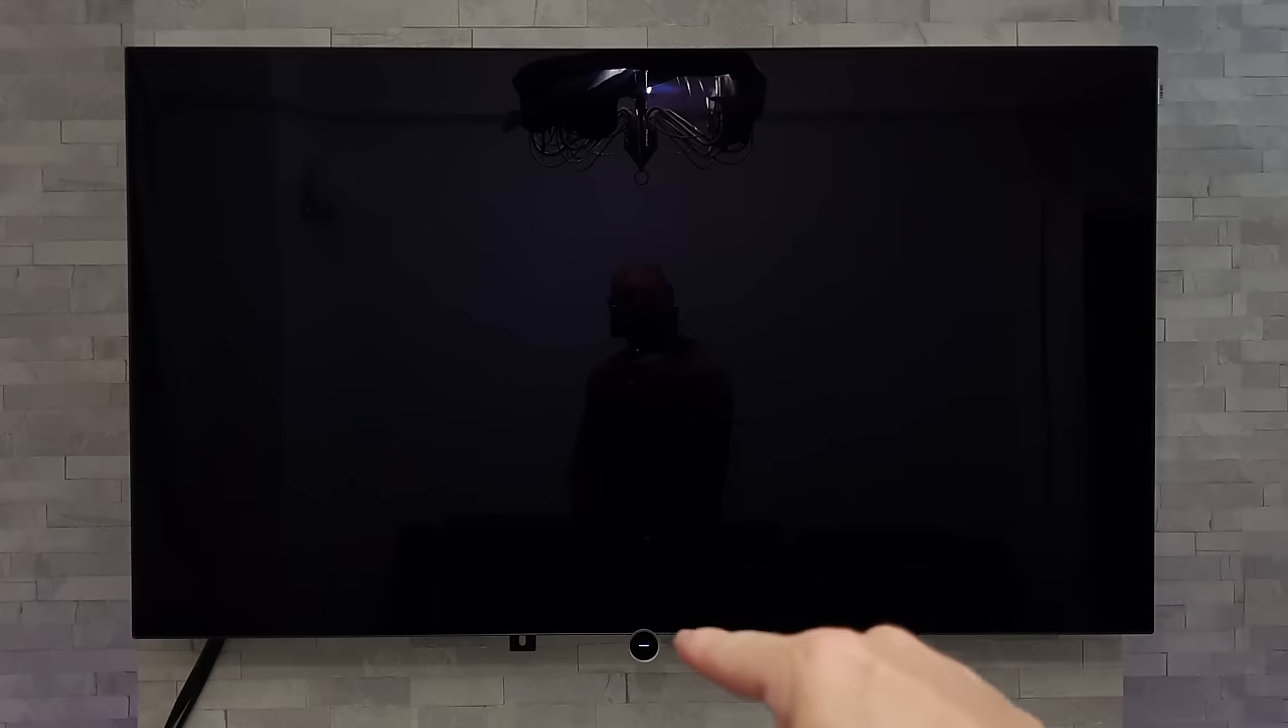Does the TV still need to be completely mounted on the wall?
No.